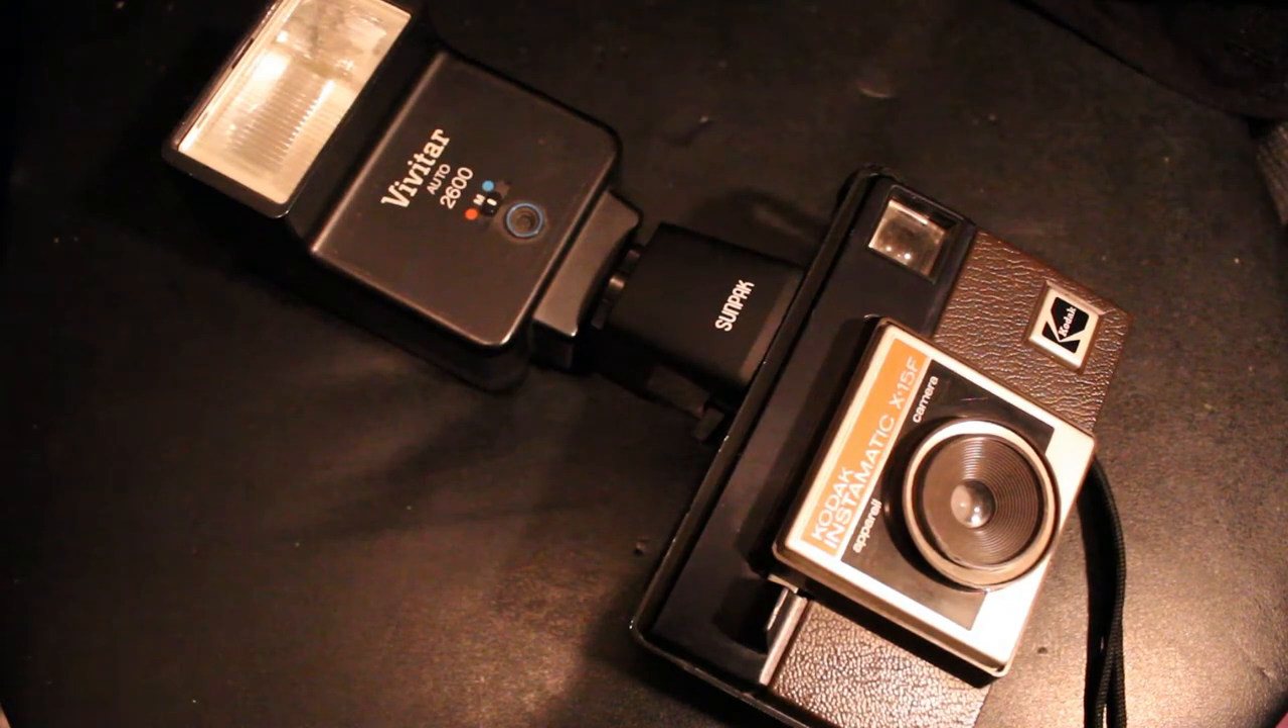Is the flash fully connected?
Yes.